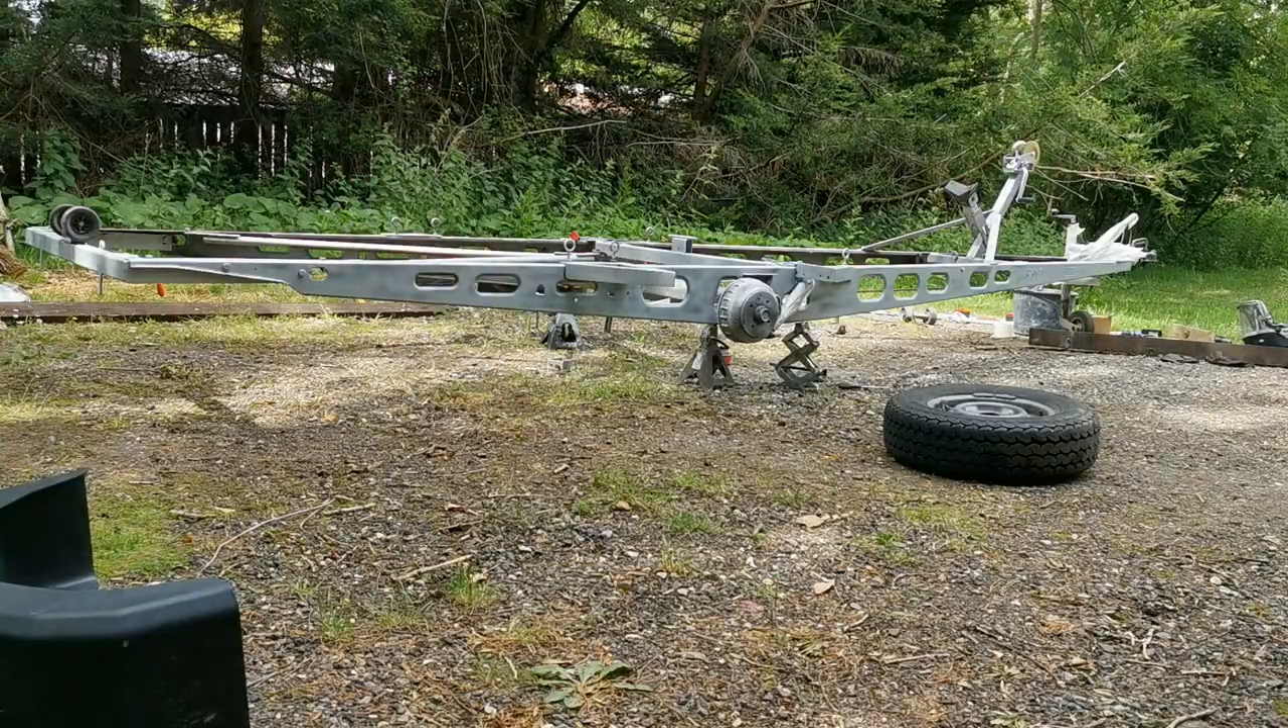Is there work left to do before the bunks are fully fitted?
Yes.